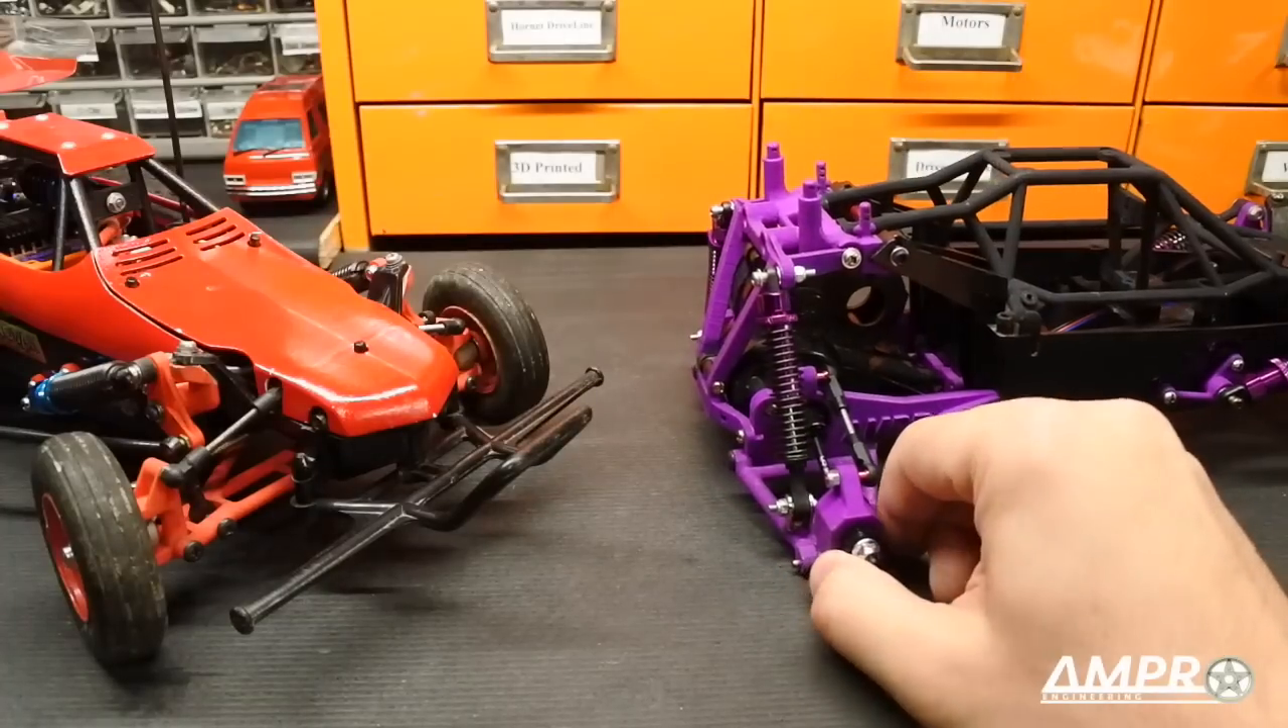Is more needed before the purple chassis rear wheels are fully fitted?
Yes.